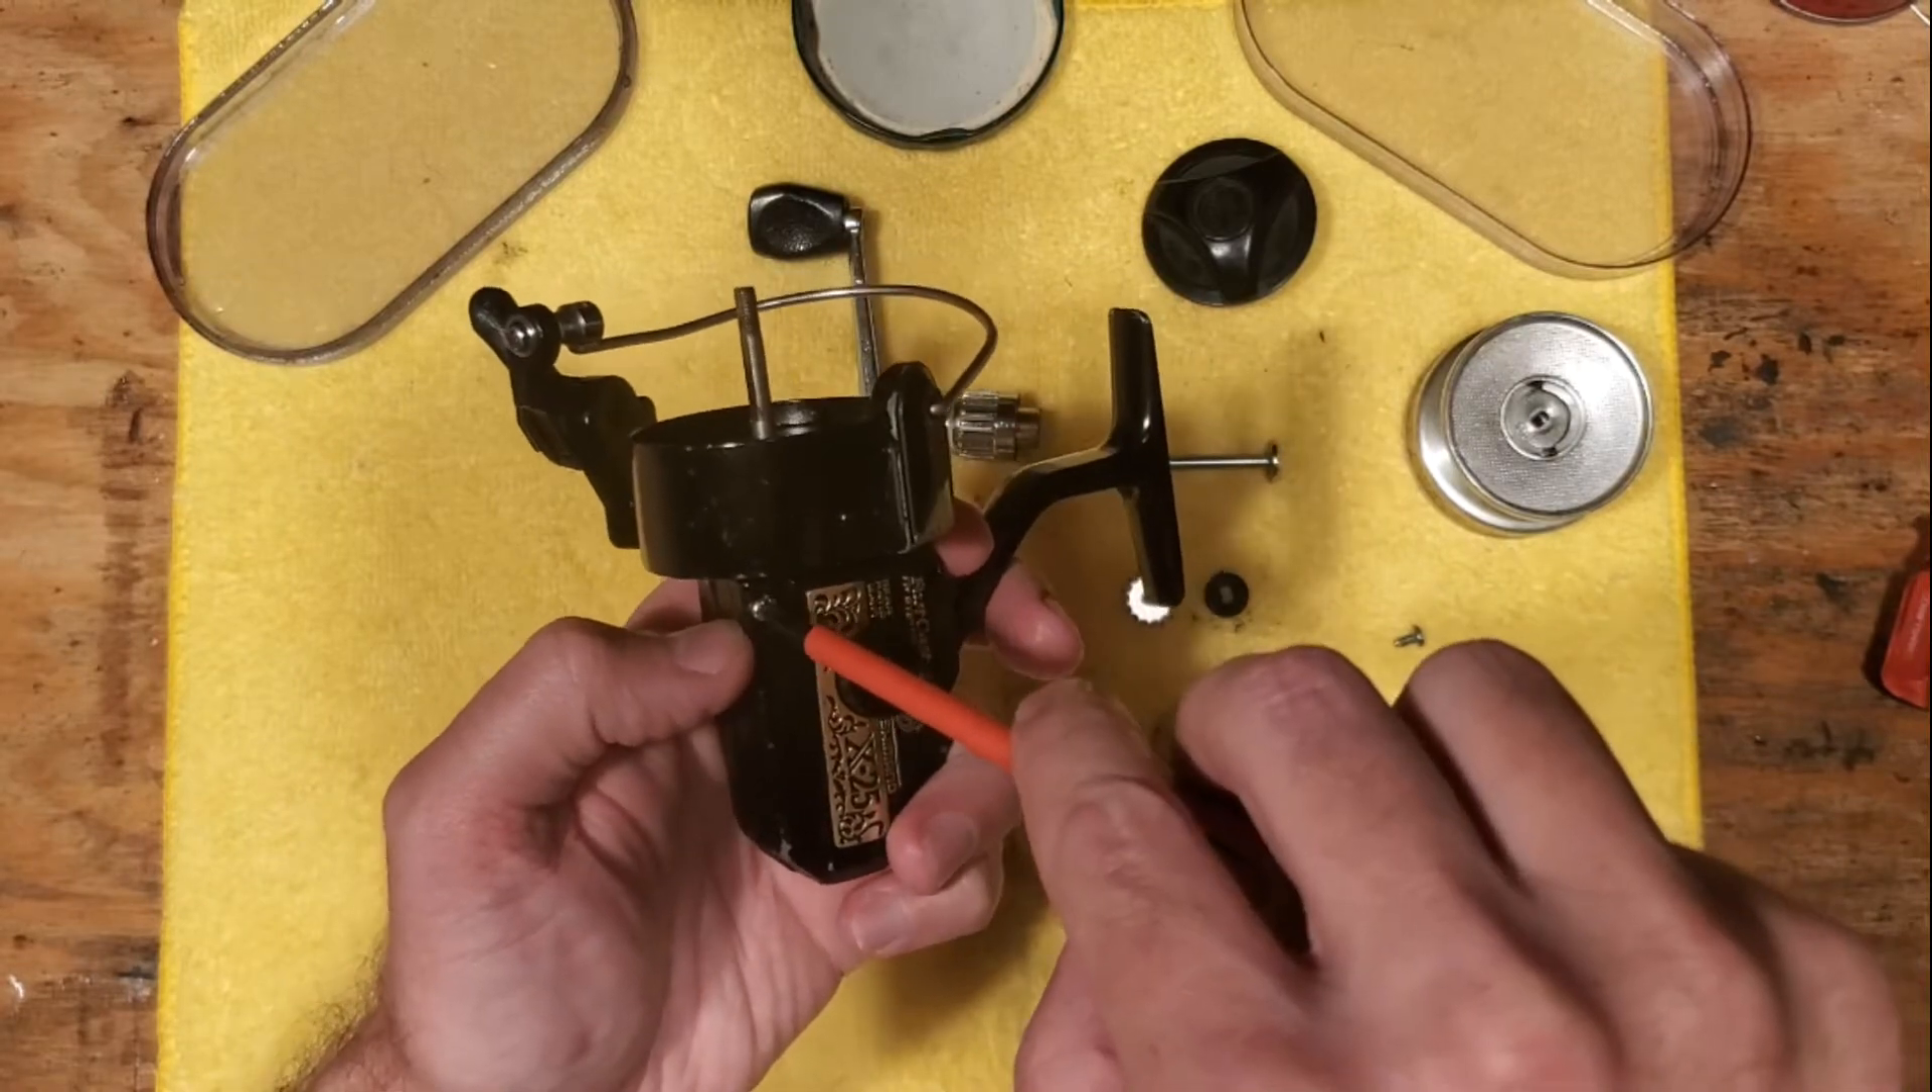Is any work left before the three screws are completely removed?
Yes.